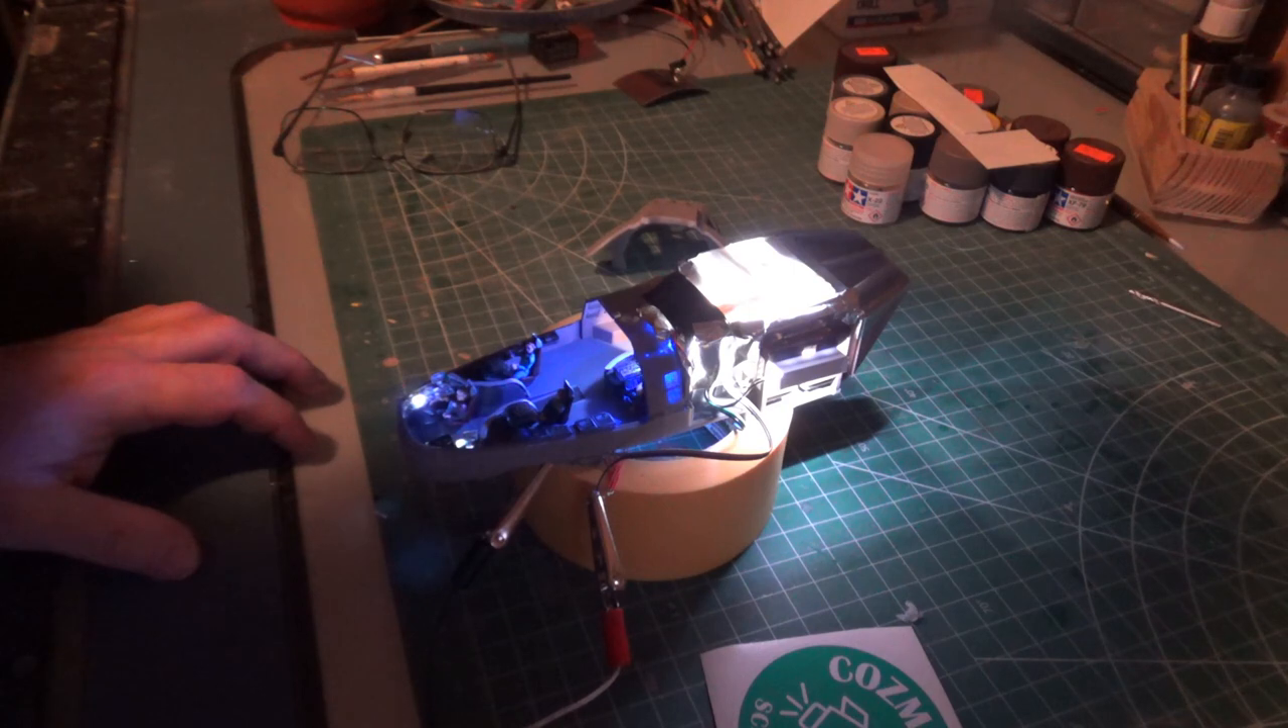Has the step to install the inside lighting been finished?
Yes.